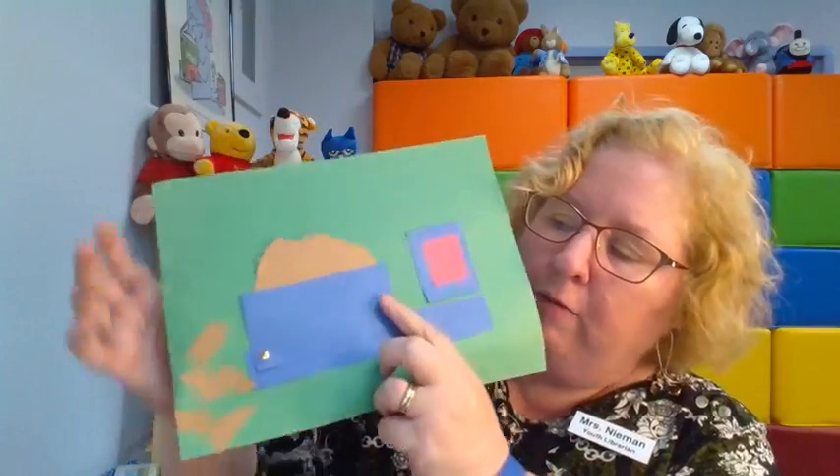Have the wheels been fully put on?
No.